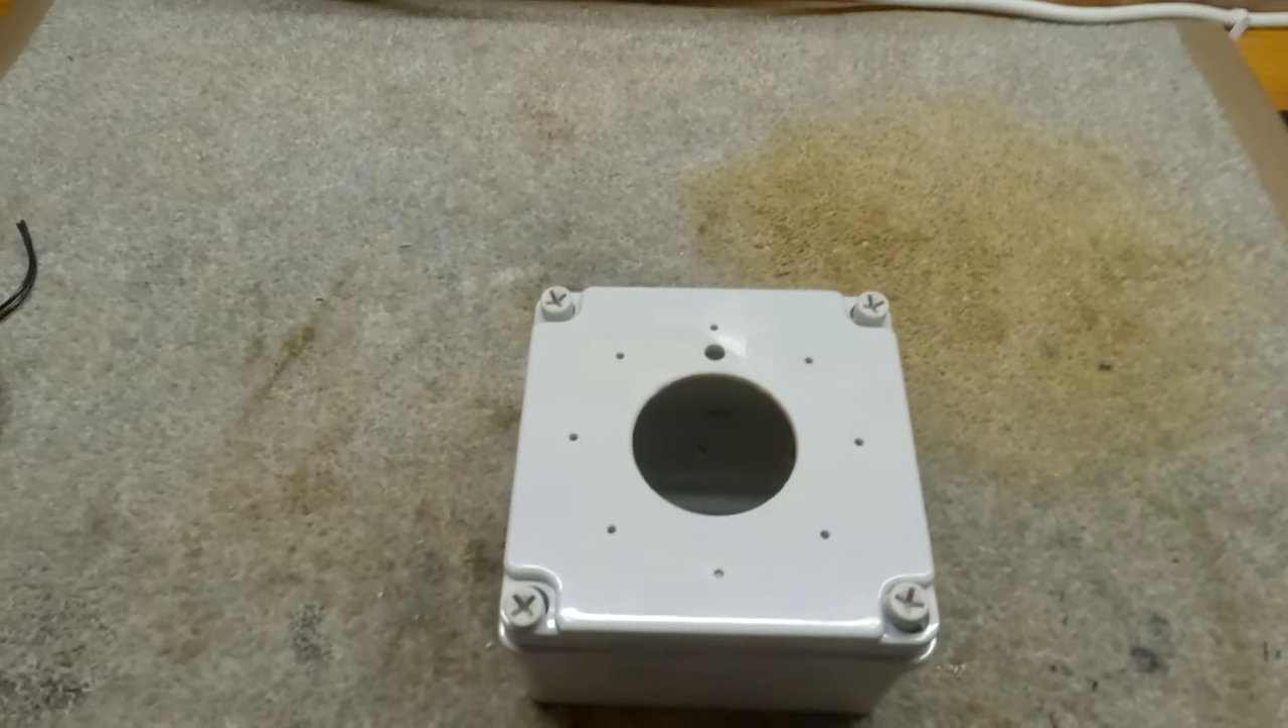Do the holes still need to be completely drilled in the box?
No.